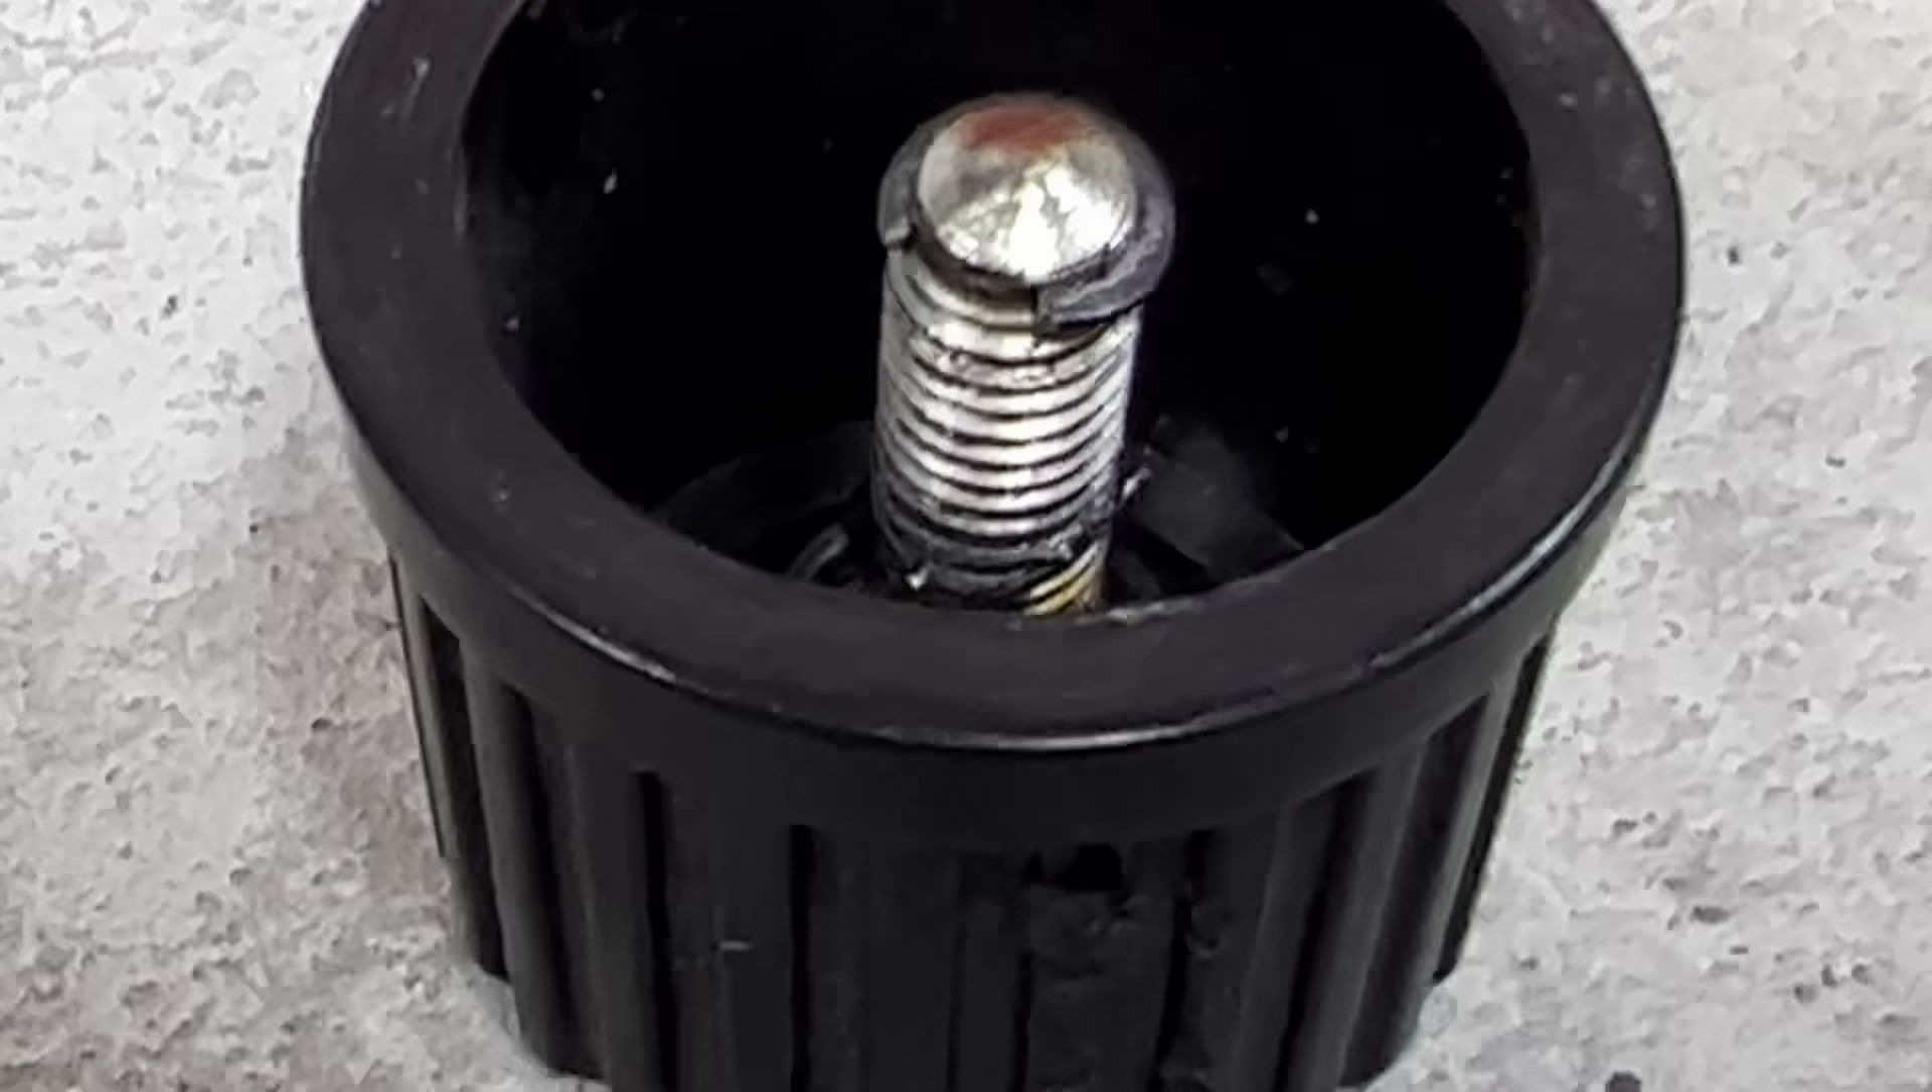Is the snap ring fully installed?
Yes.